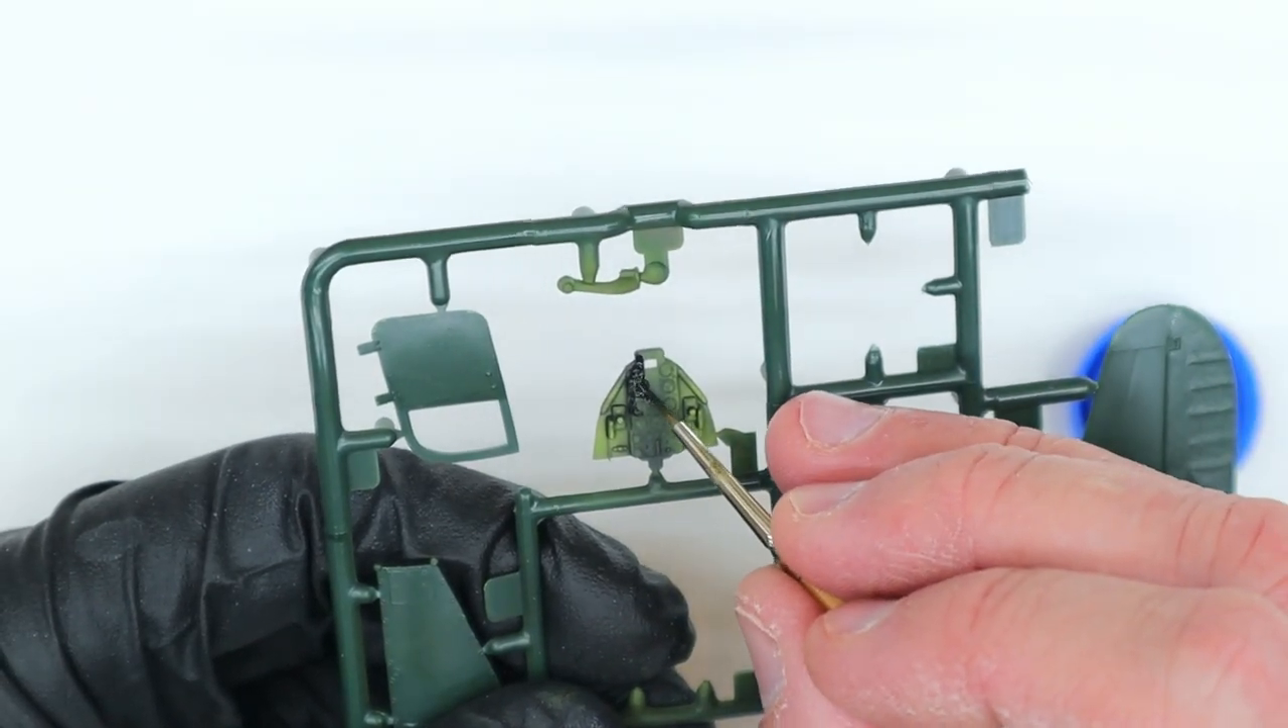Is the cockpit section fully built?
No.